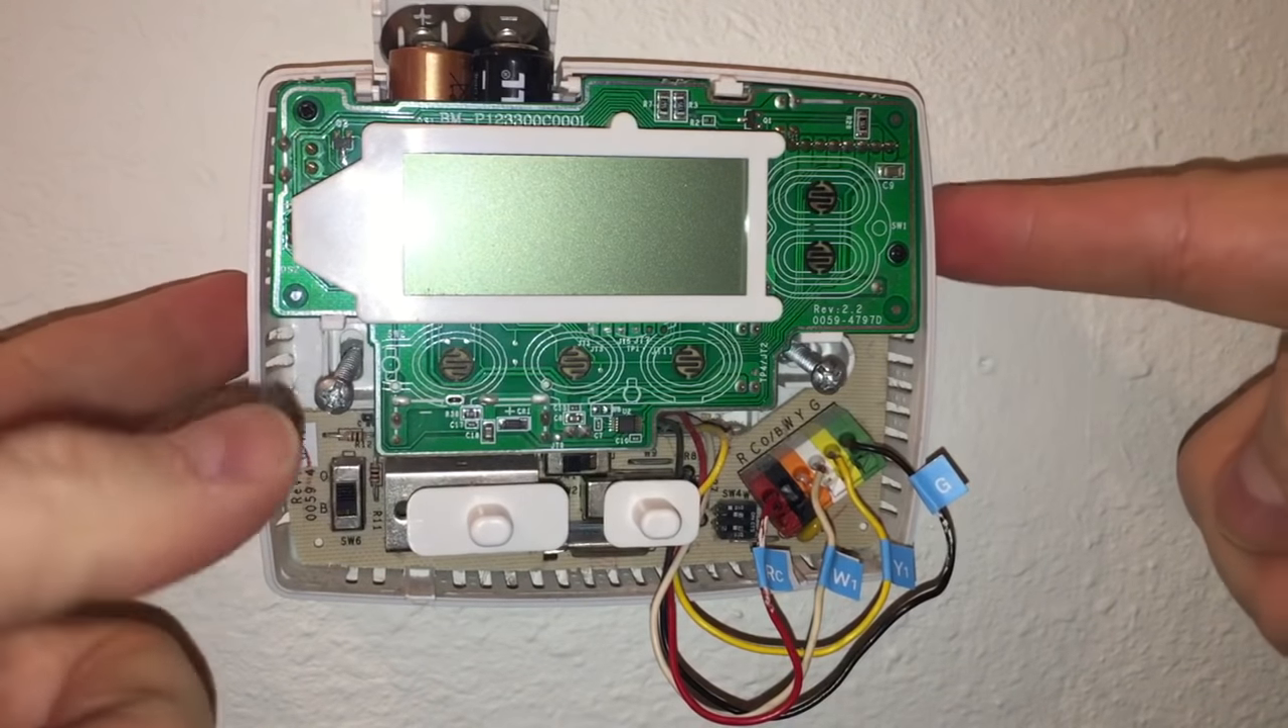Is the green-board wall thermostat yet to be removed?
Yes.